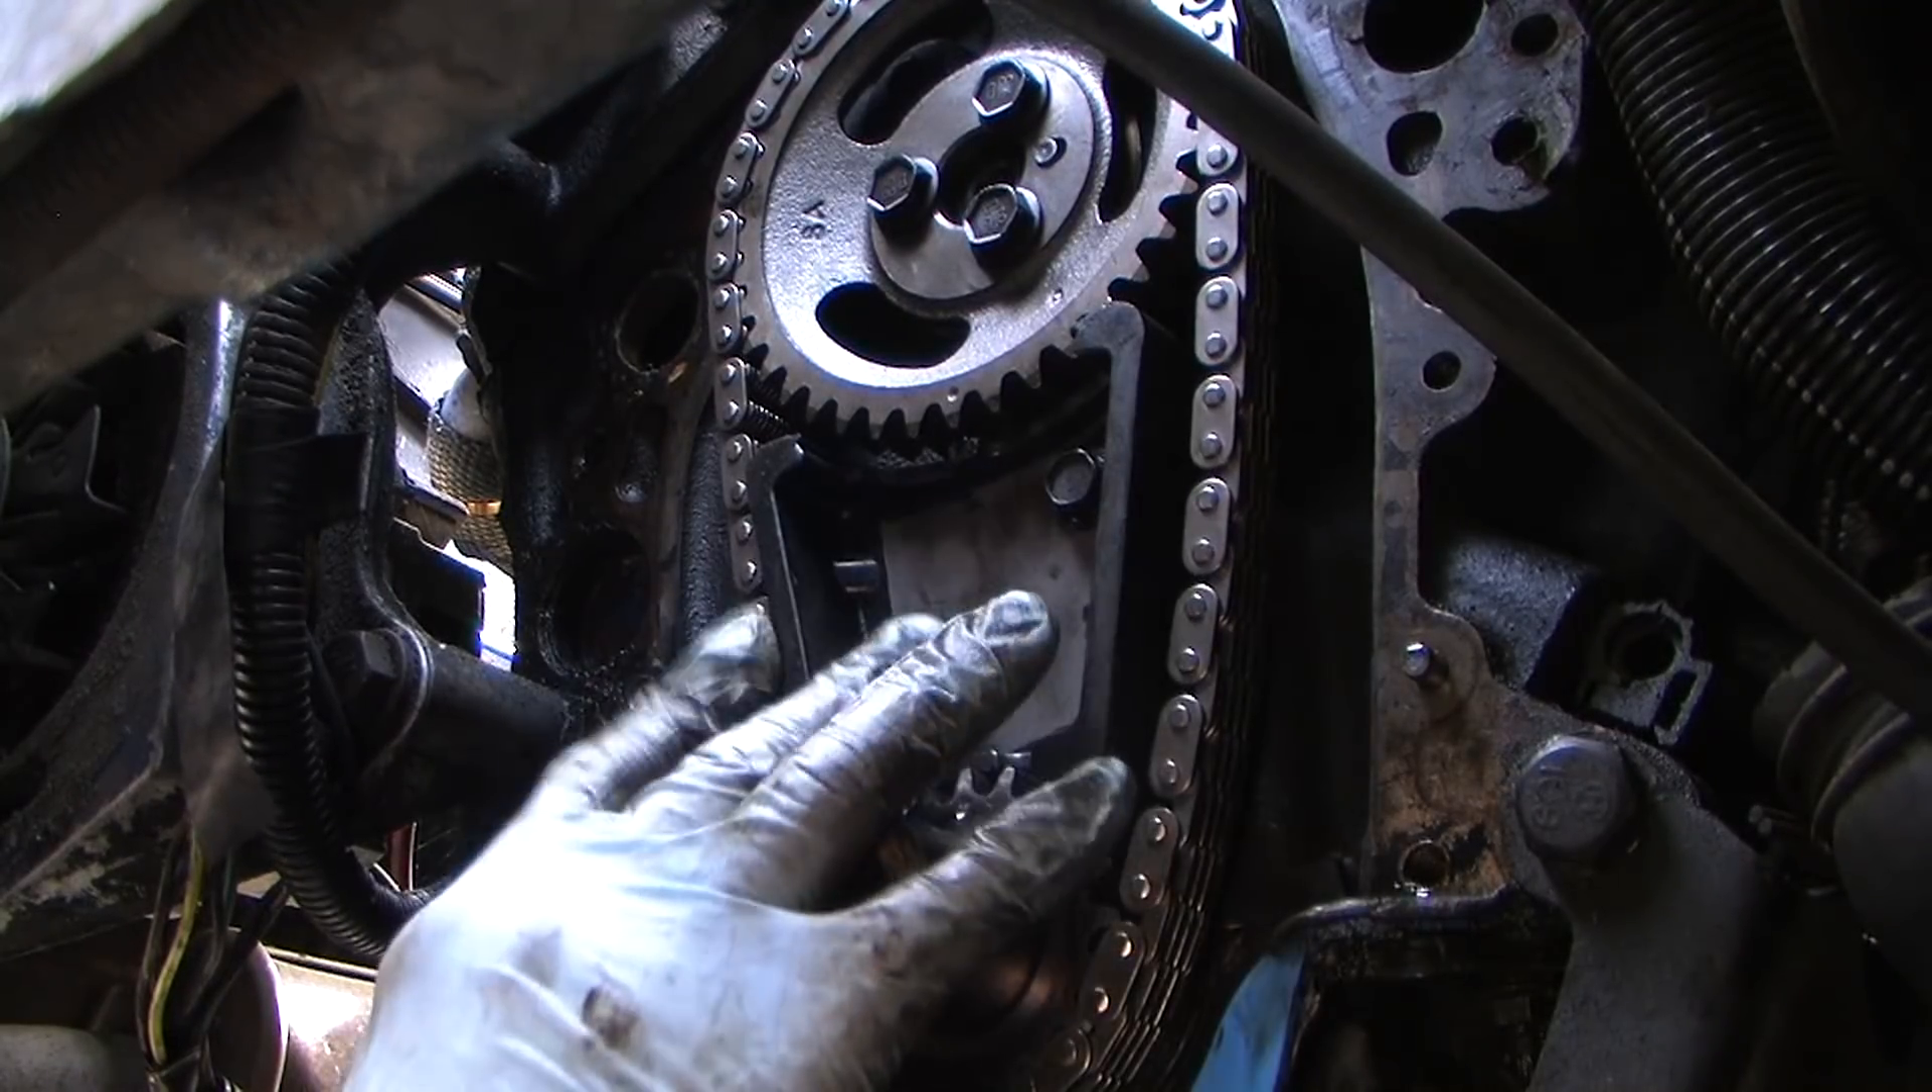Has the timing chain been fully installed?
Yes.